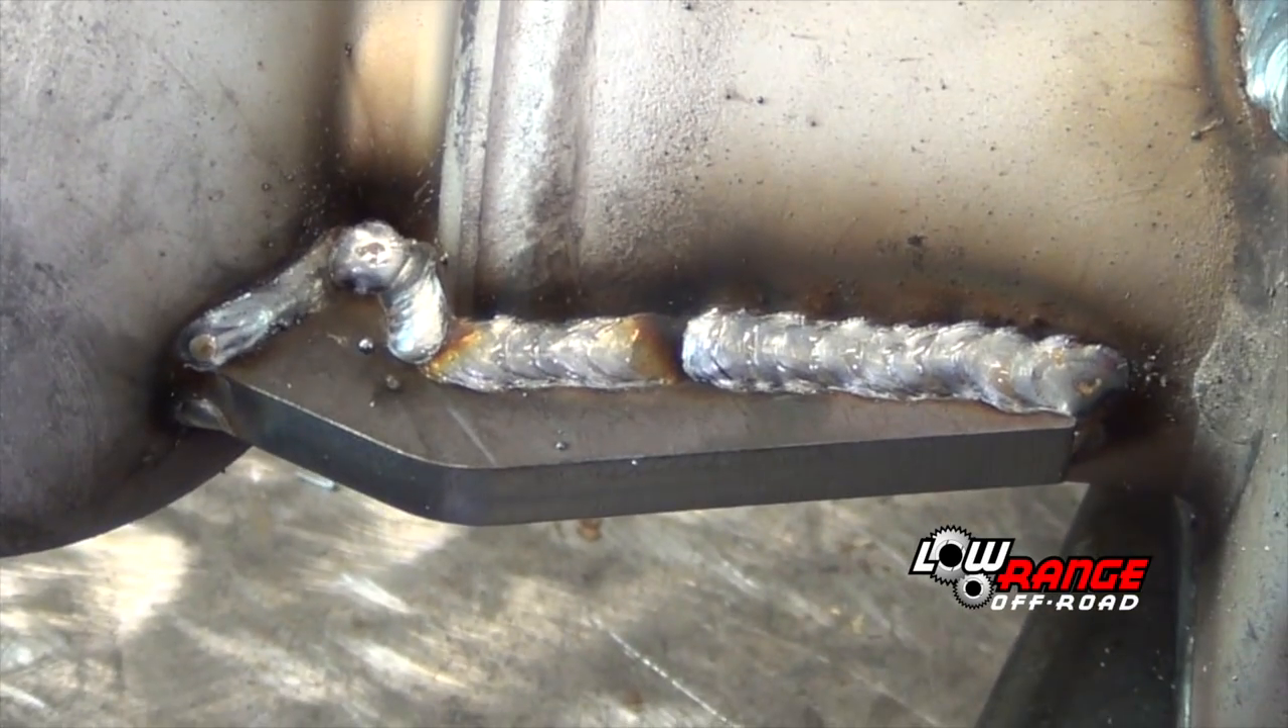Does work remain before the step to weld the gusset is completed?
No.